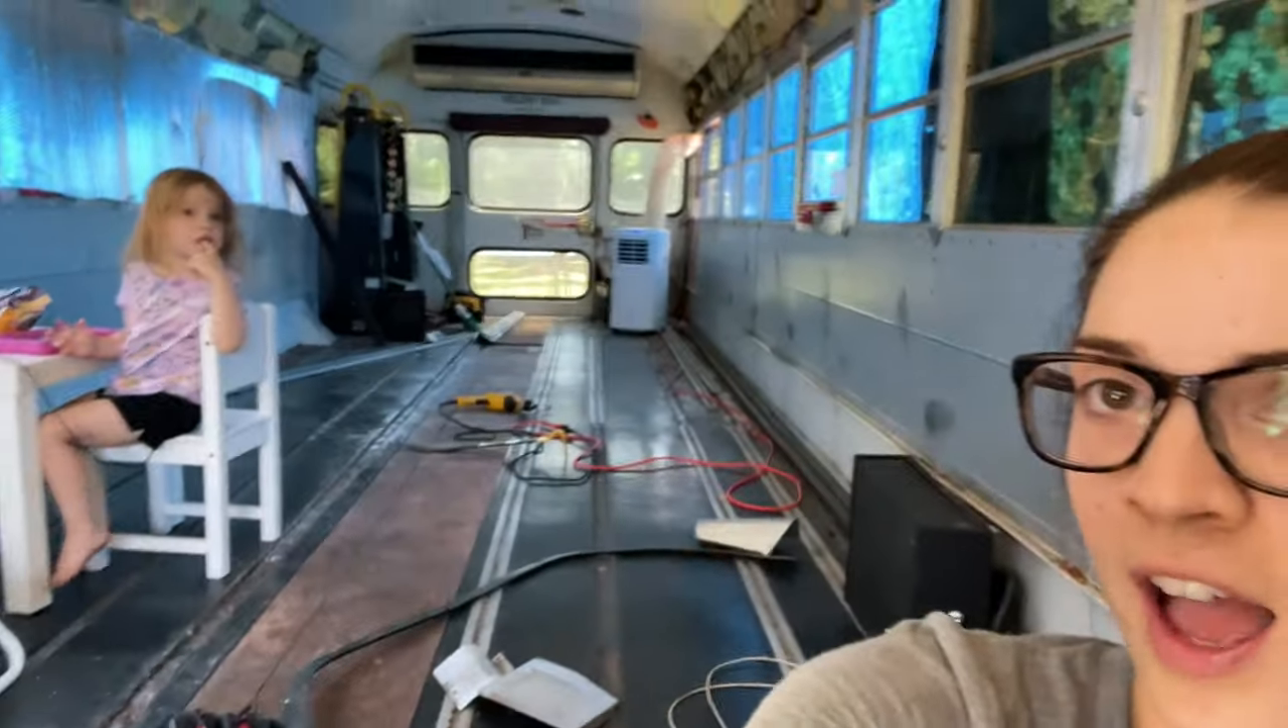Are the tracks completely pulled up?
No.